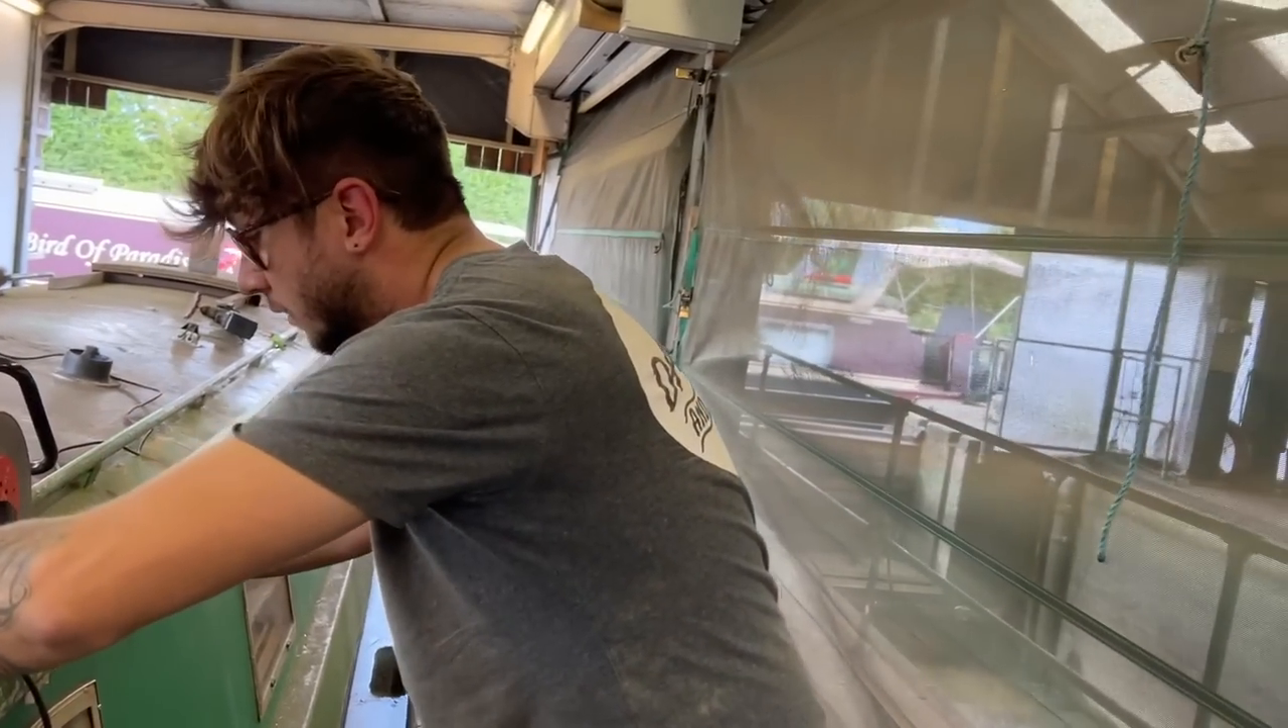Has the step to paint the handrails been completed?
No.